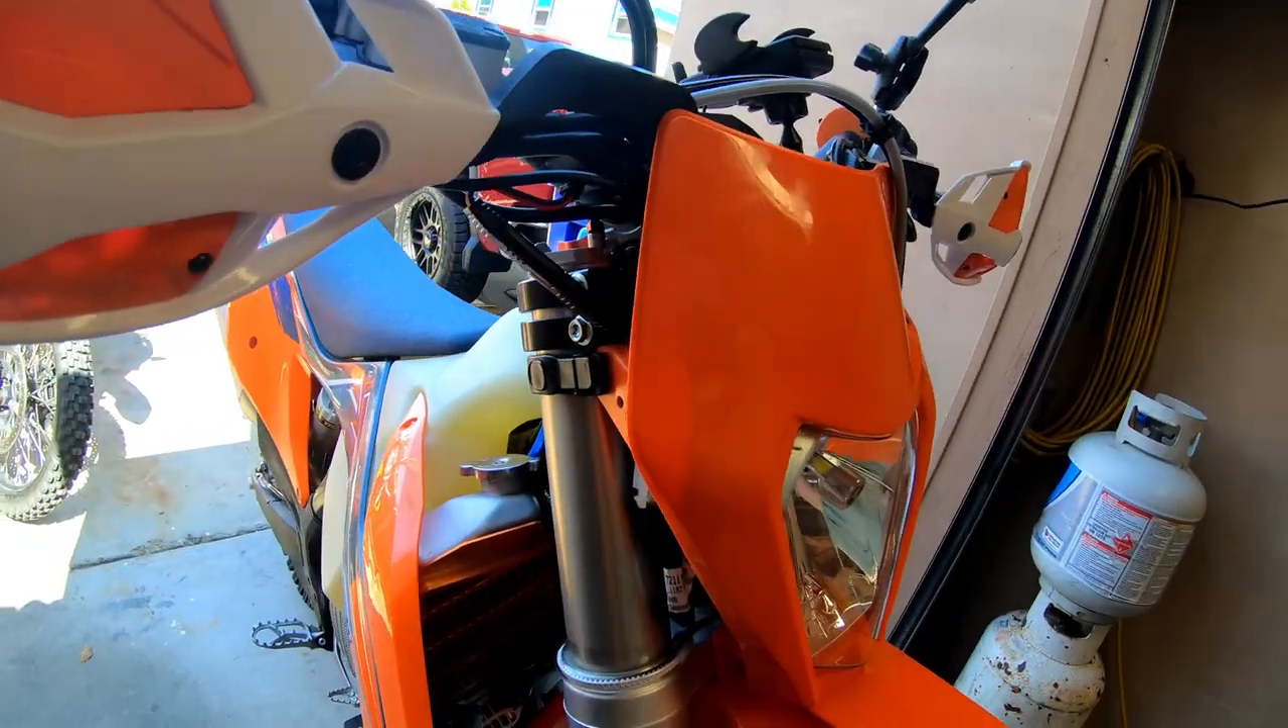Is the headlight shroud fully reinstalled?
Yes.